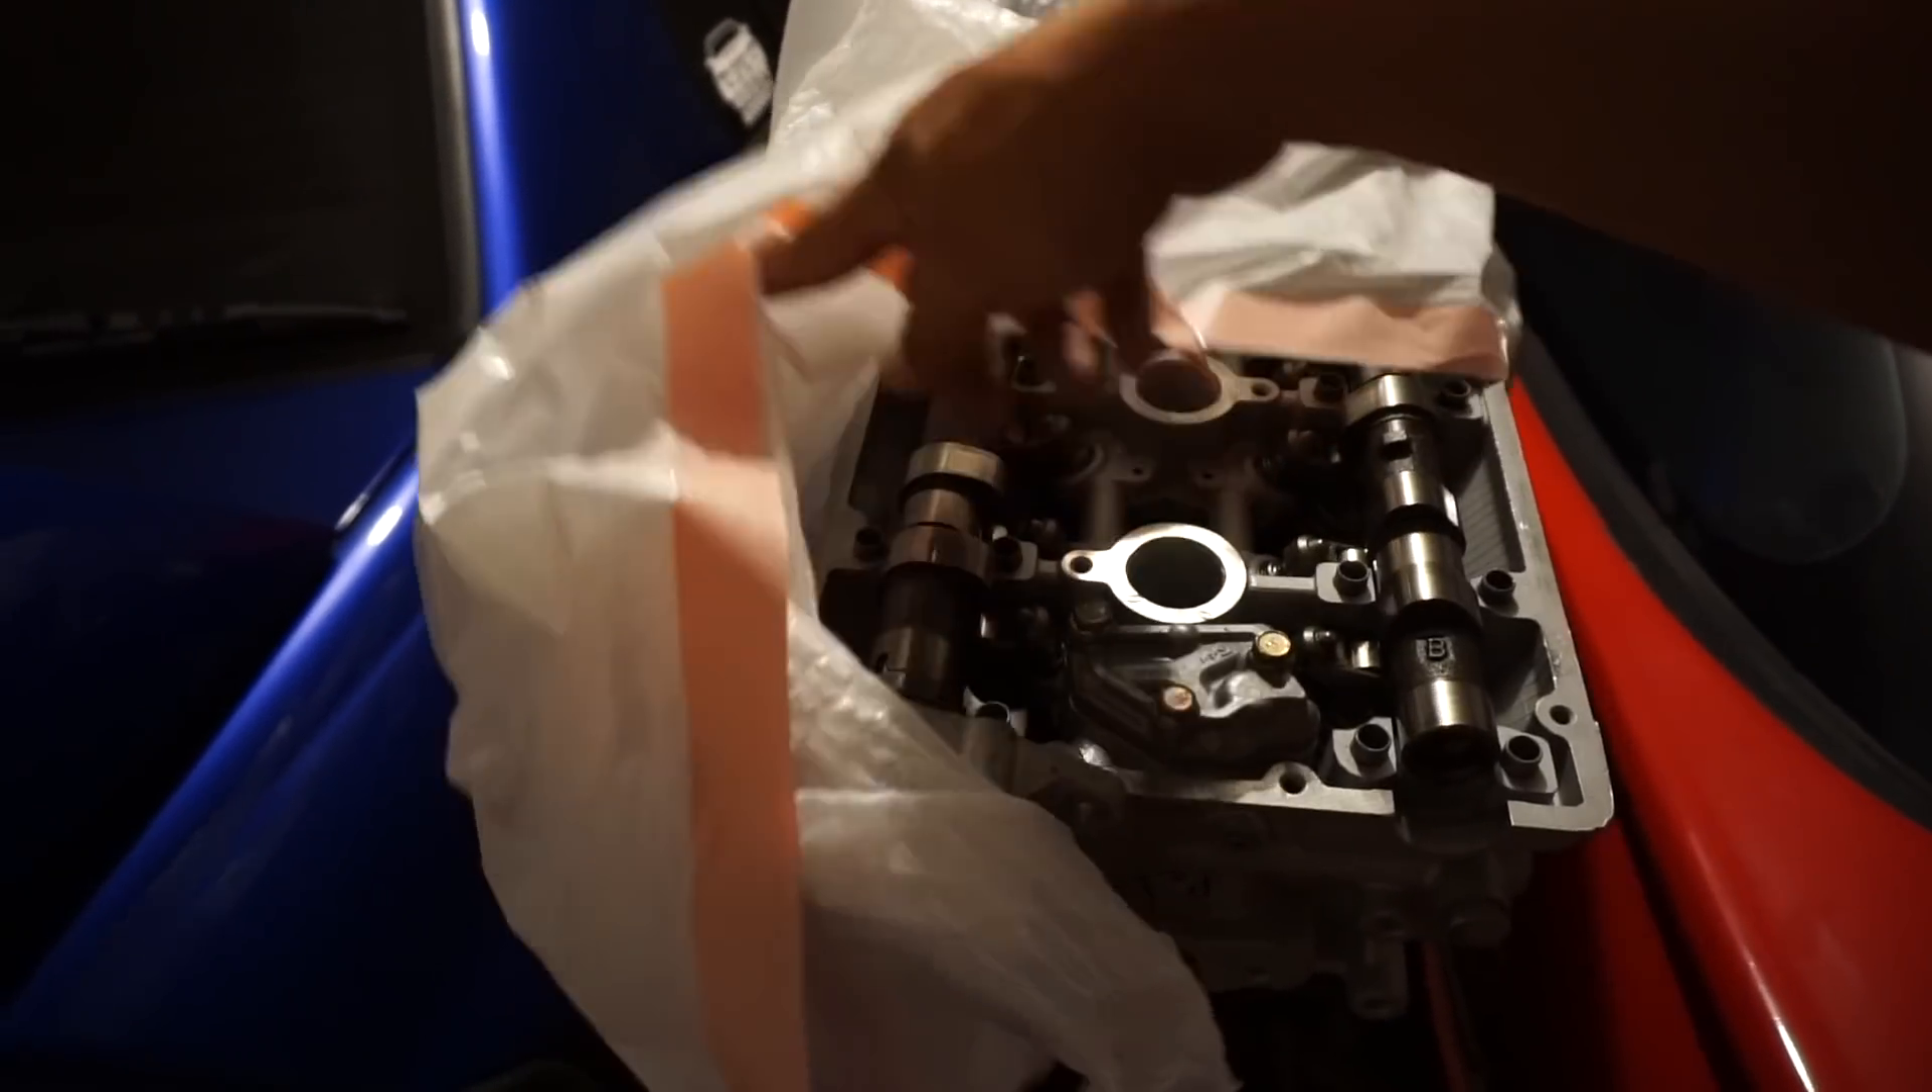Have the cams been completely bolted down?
No.